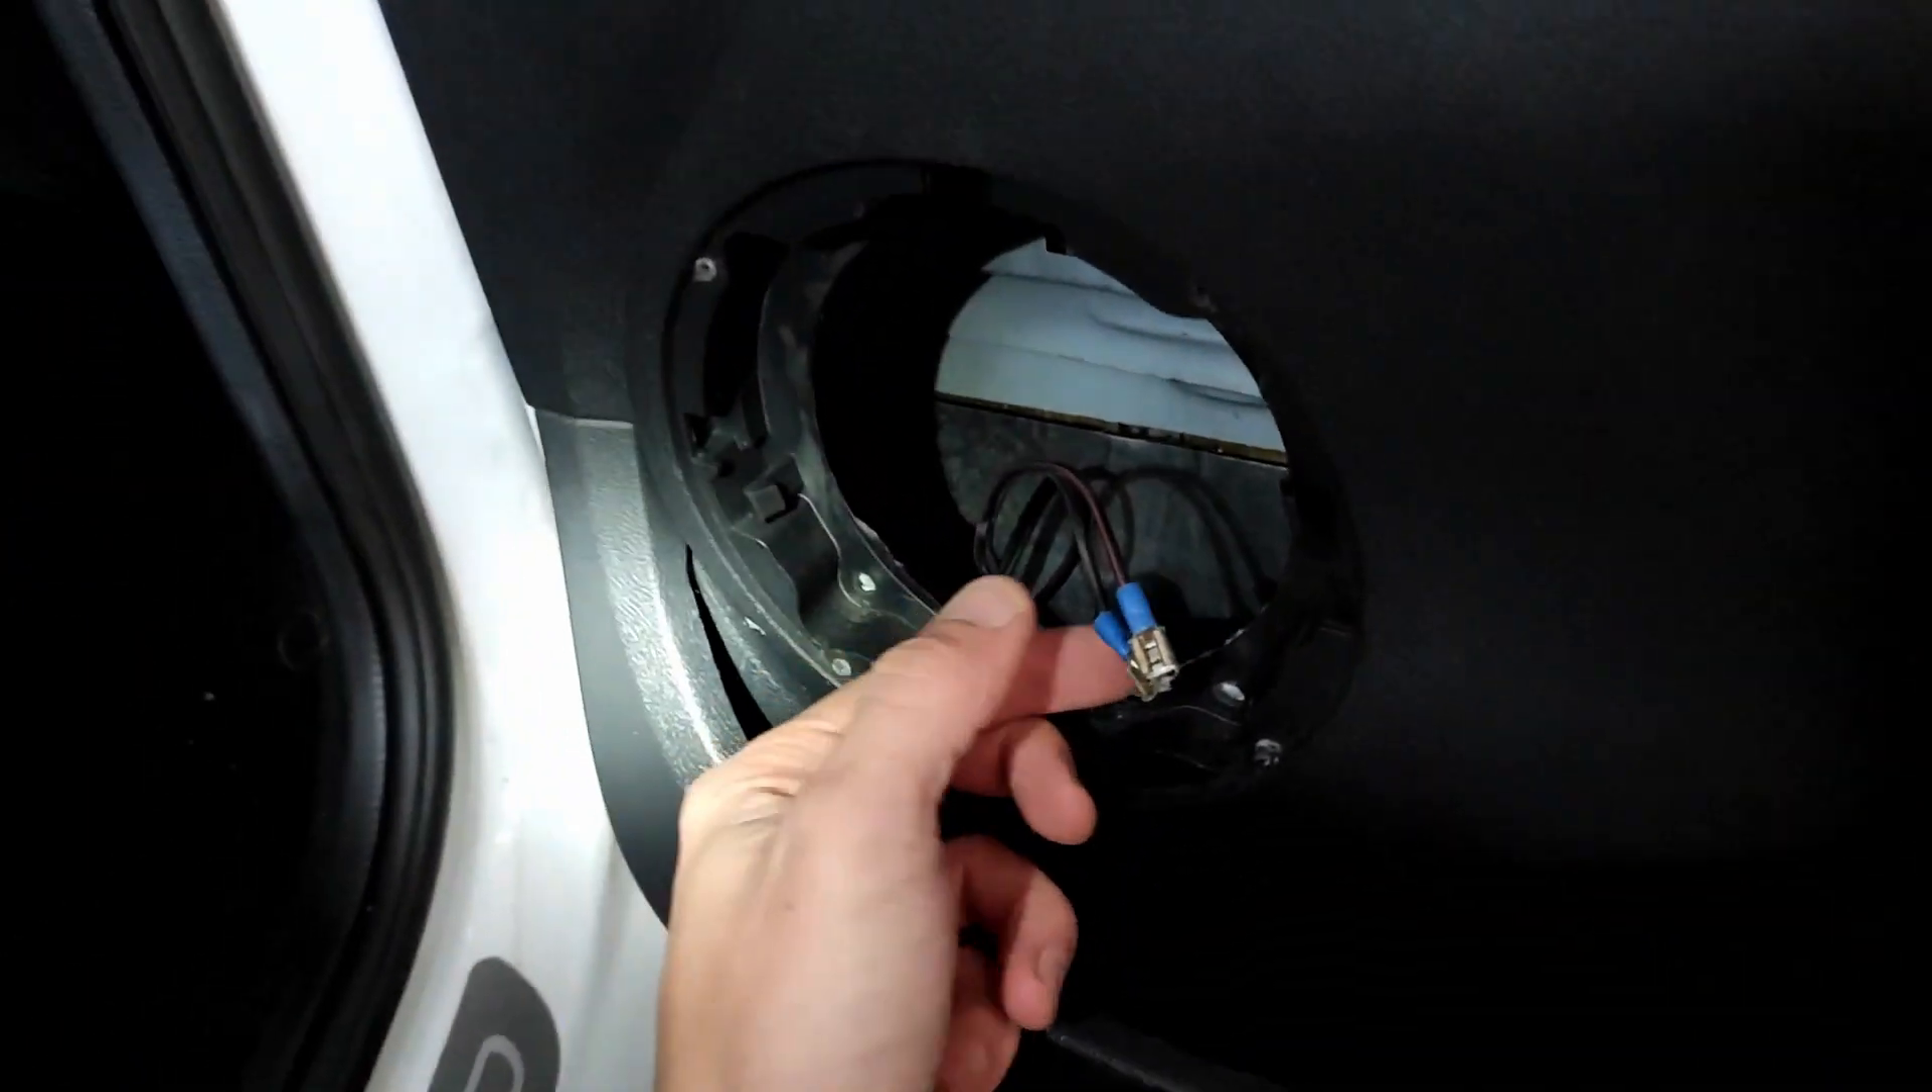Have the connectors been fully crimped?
Yes.